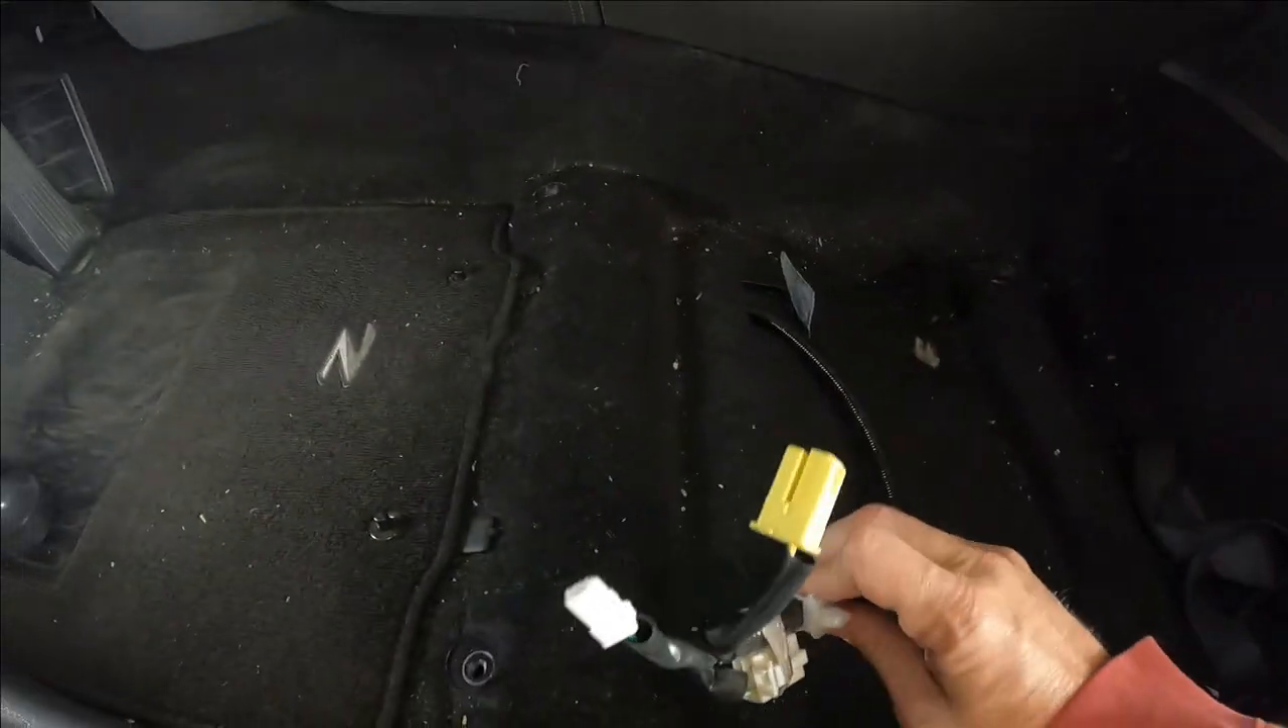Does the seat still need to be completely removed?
No.